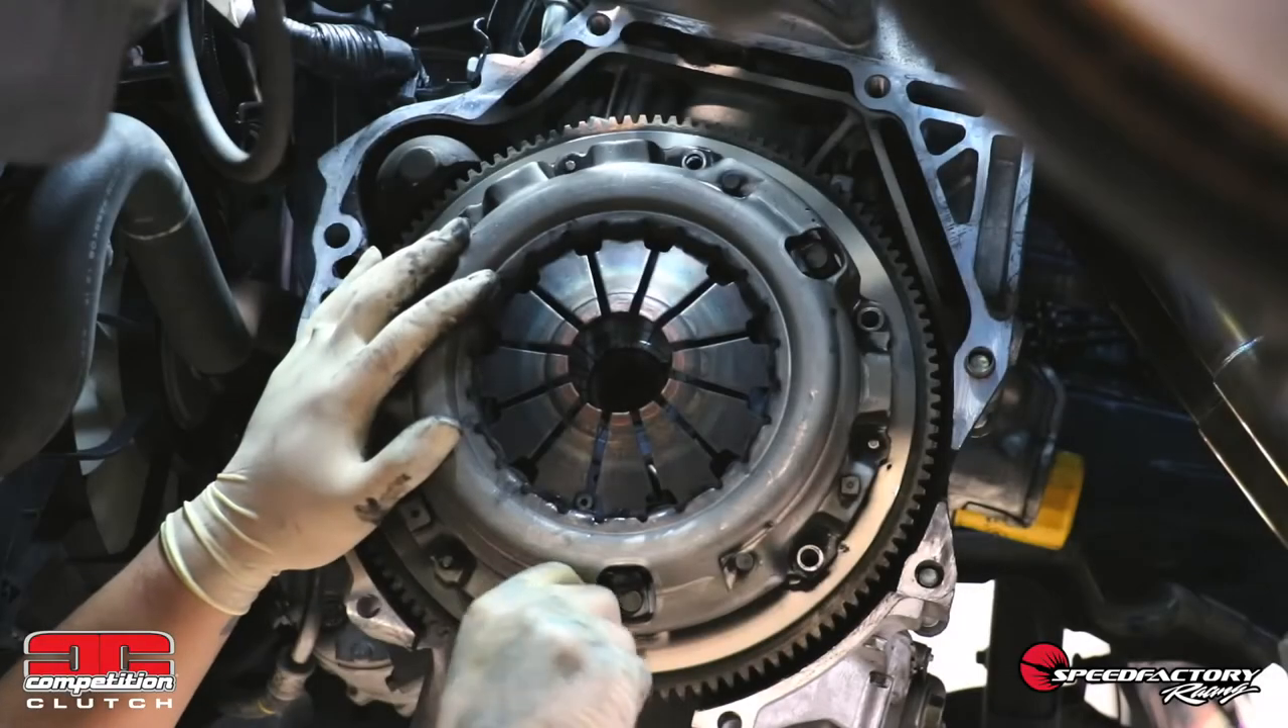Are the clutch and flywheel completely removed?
No.